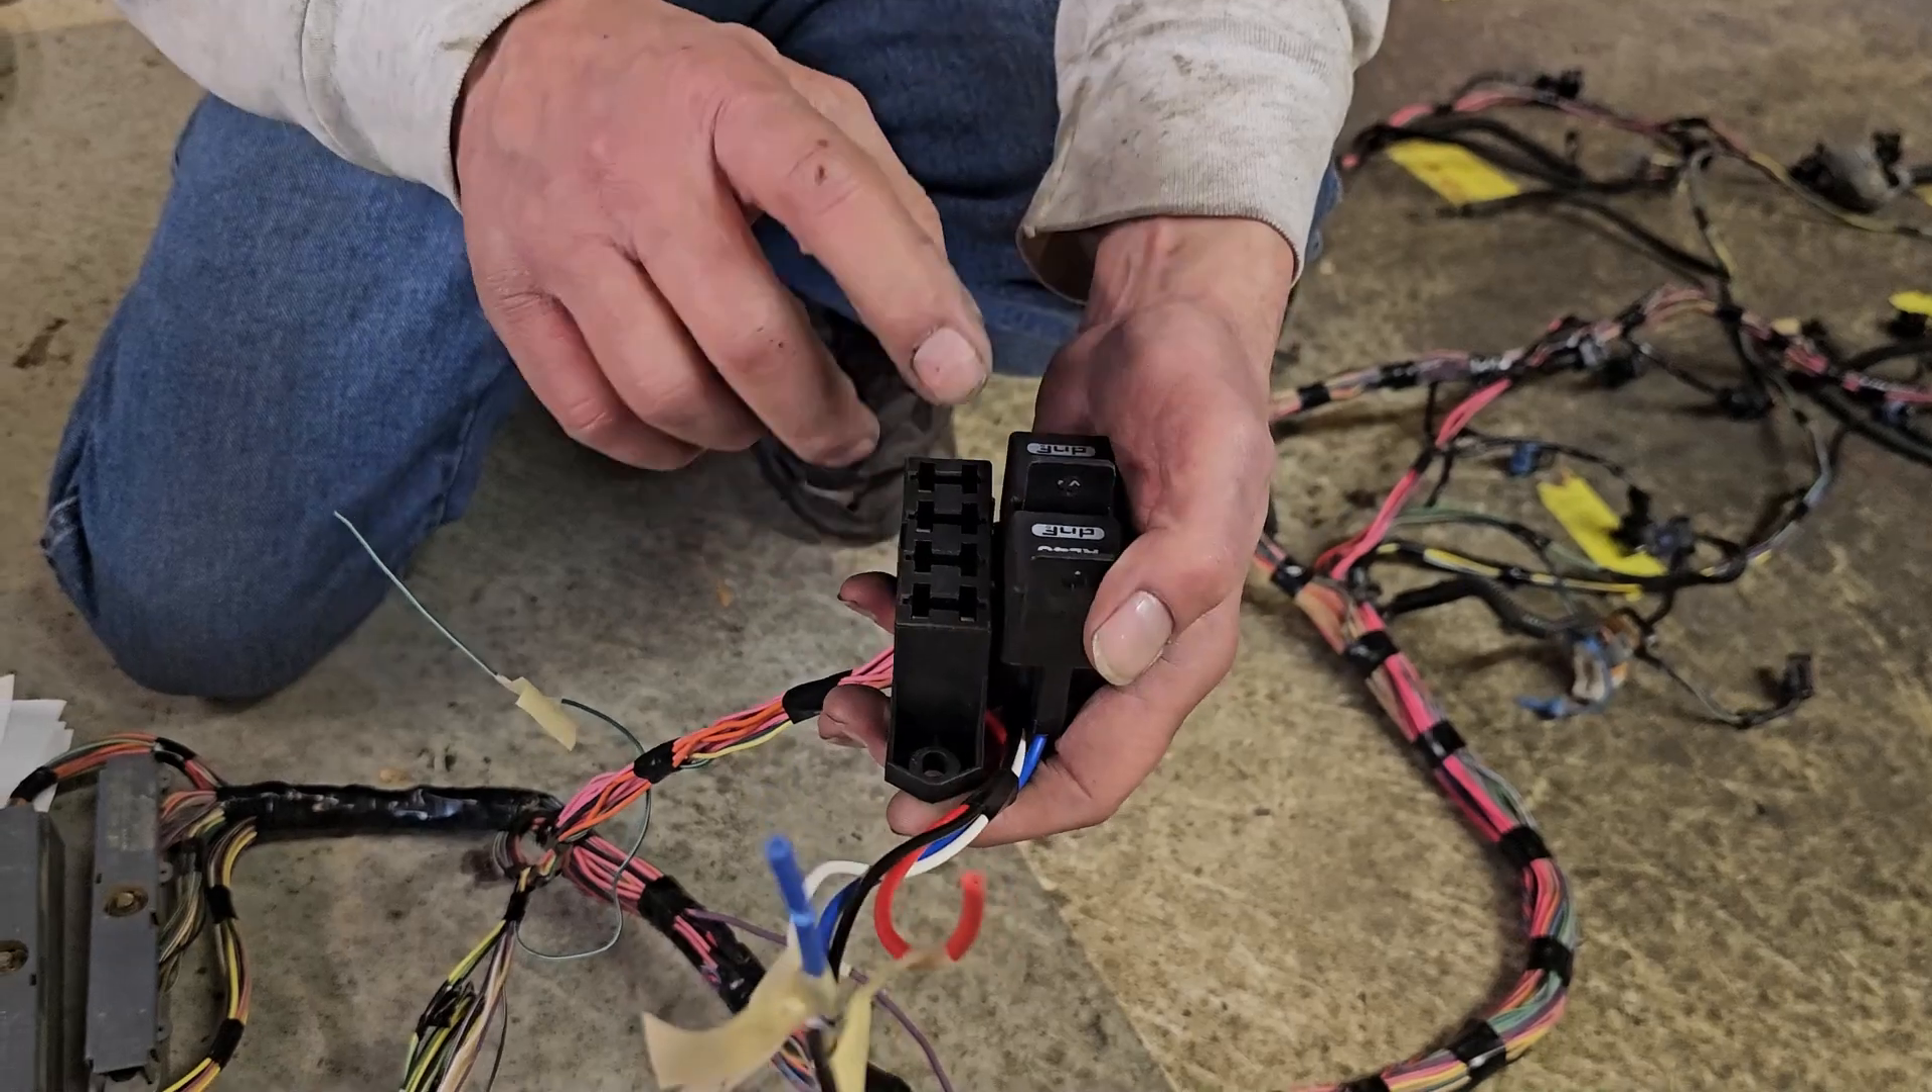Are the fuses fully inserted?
No.